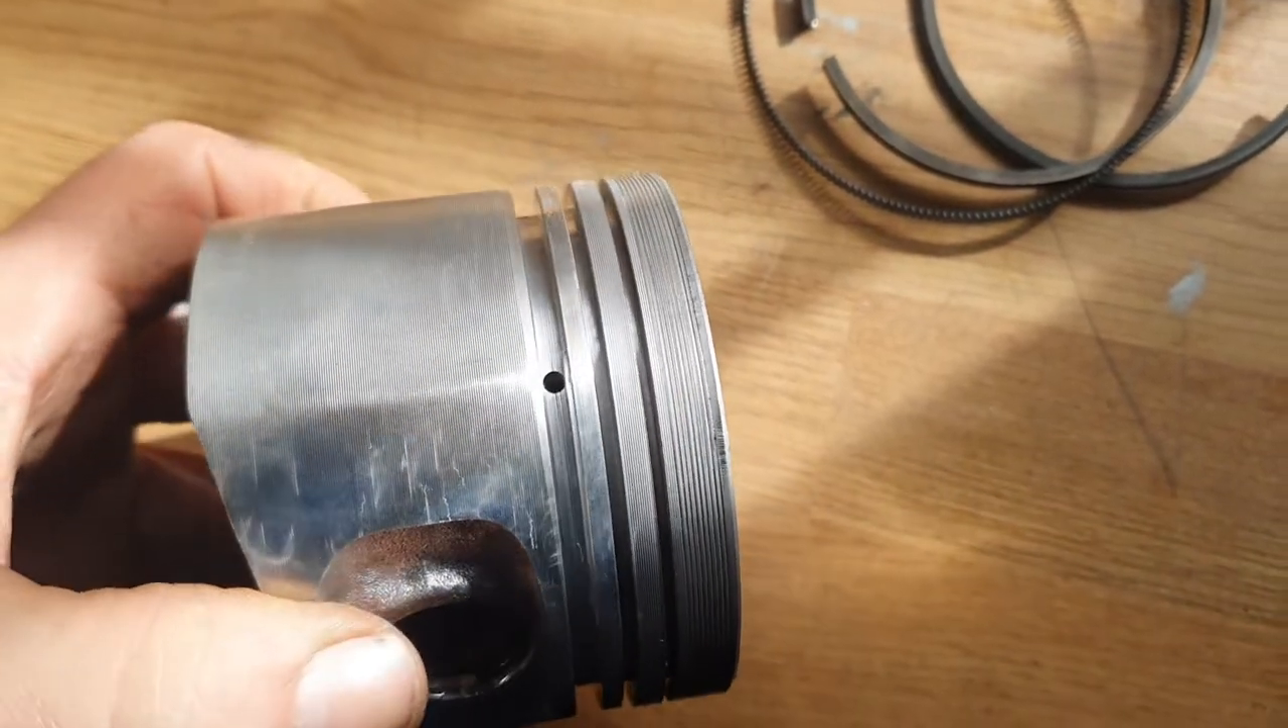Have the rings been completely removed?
Yes.